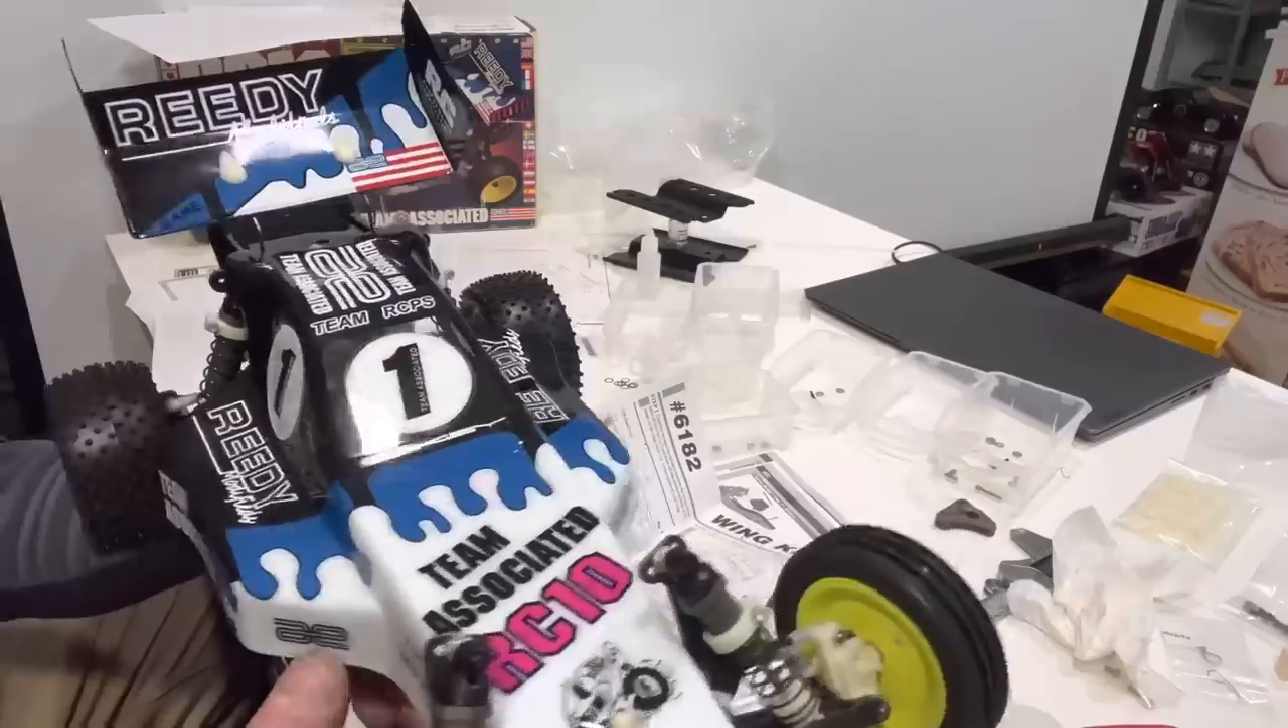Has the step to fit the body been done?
Yes.